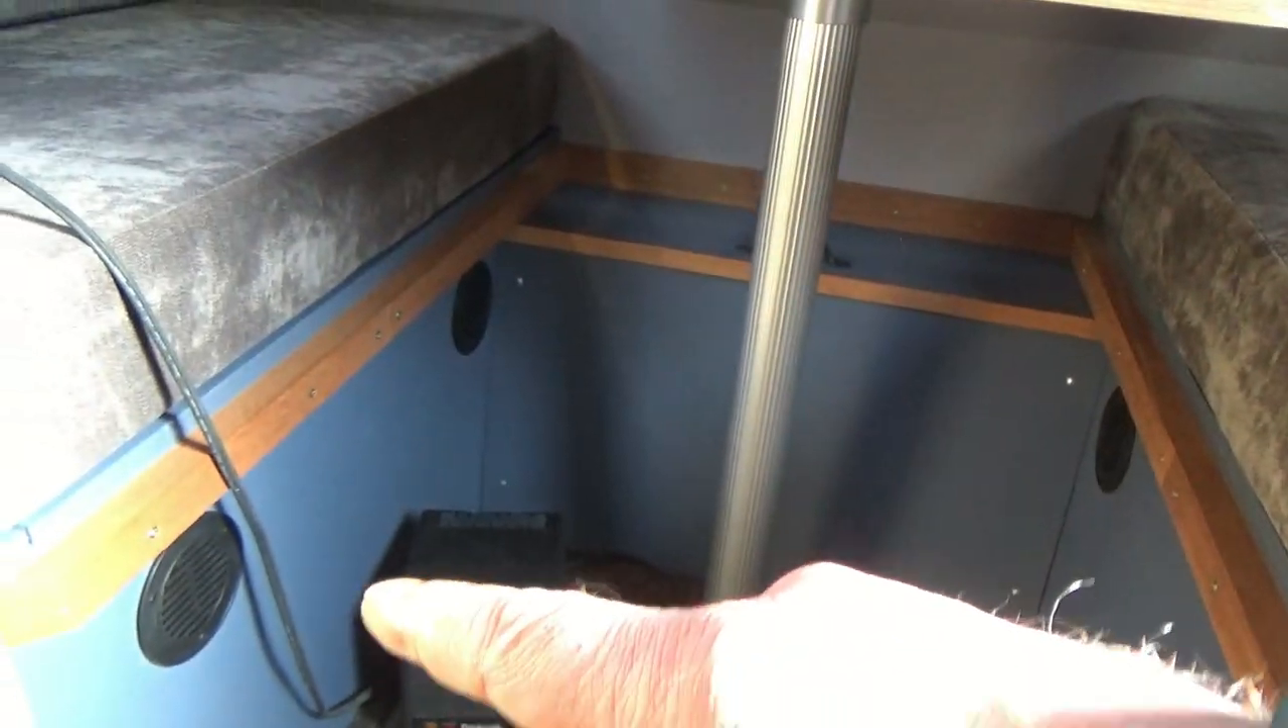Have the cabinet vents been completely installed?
Yes.